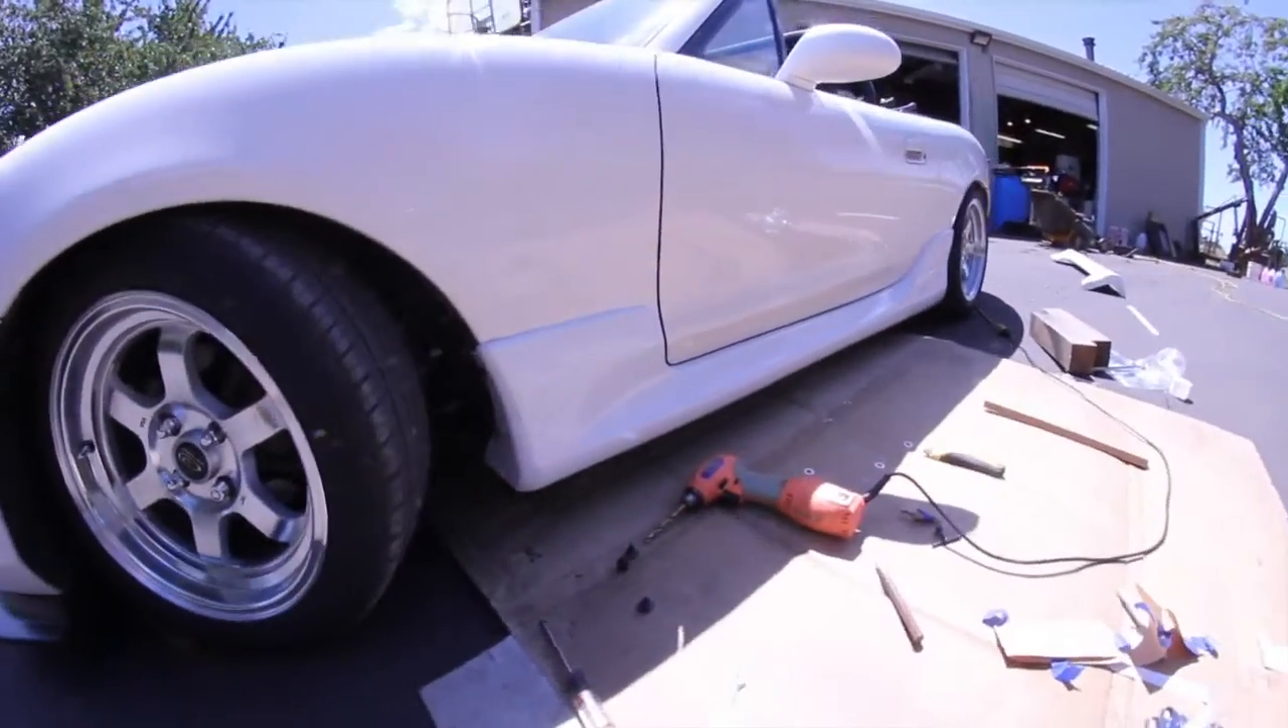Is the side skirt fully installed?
Yes.